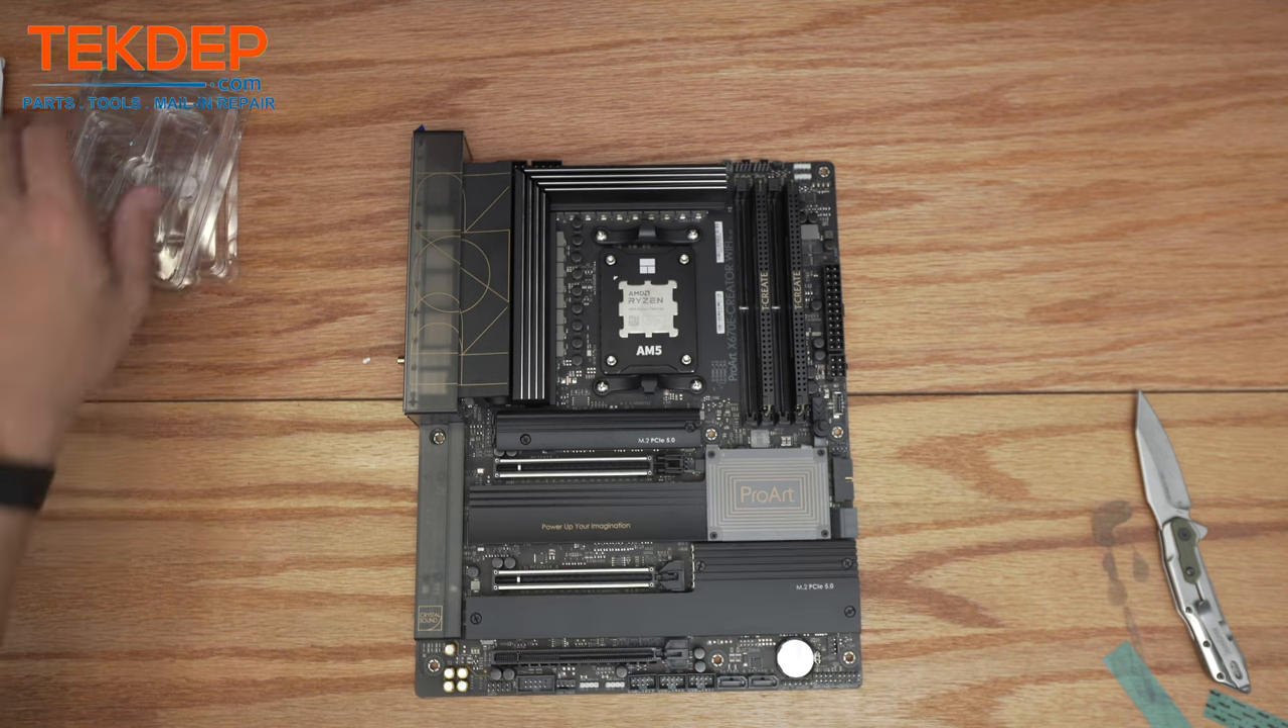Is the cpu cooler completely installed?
No.